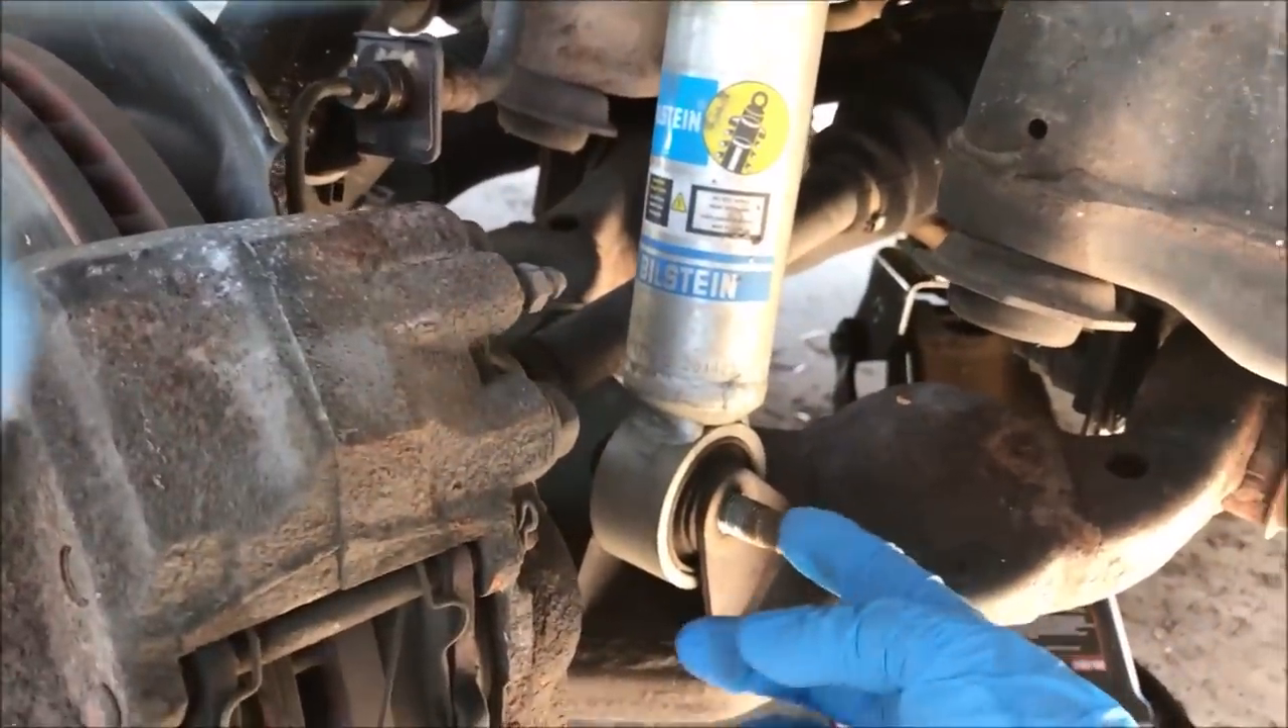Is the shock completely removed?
No.